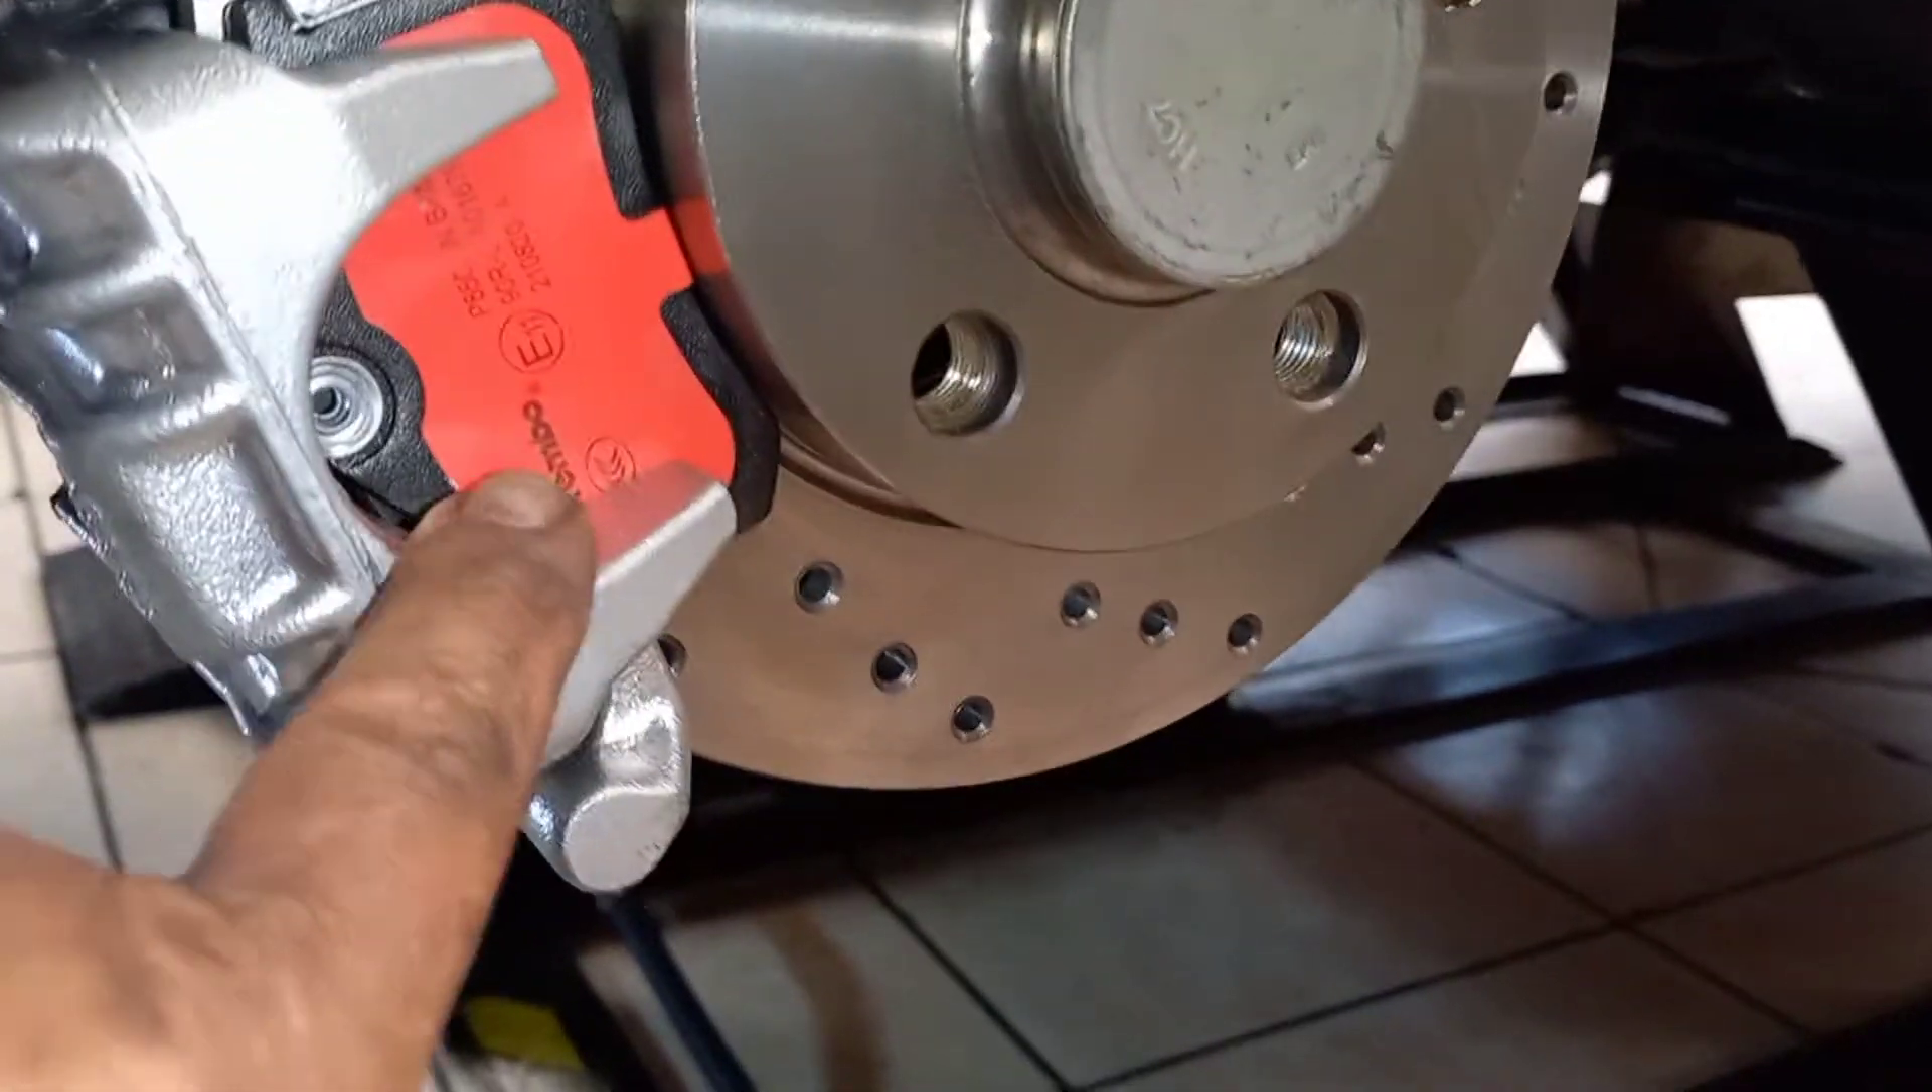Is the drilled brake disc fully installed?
Yes.